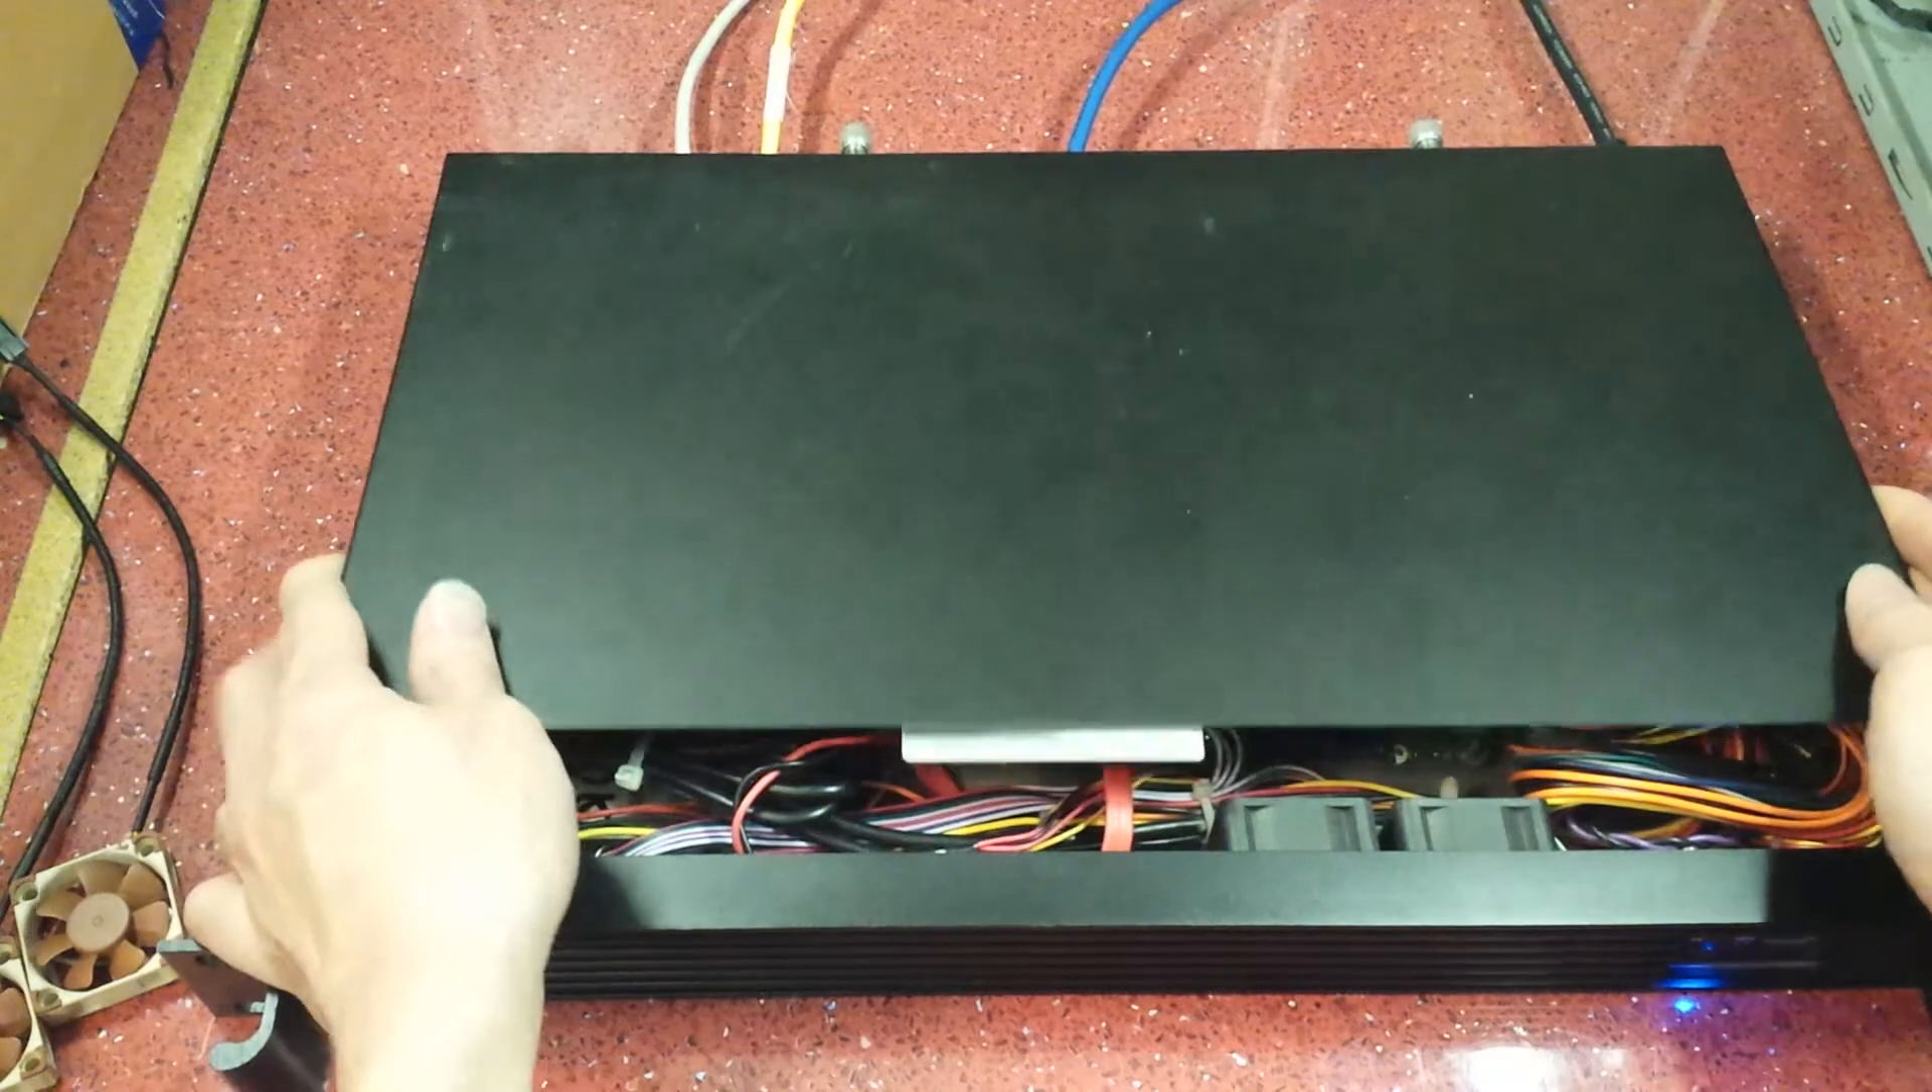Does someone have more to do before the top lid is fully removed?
Yes.